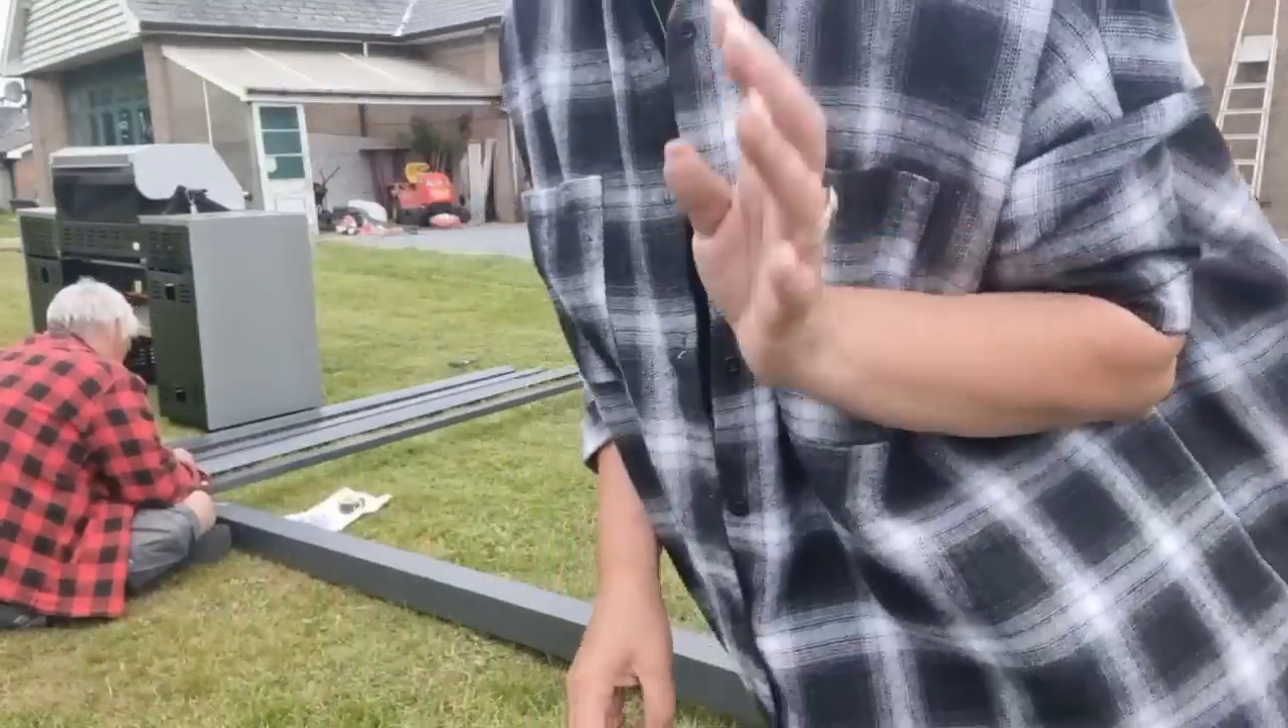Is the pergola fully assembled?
No.